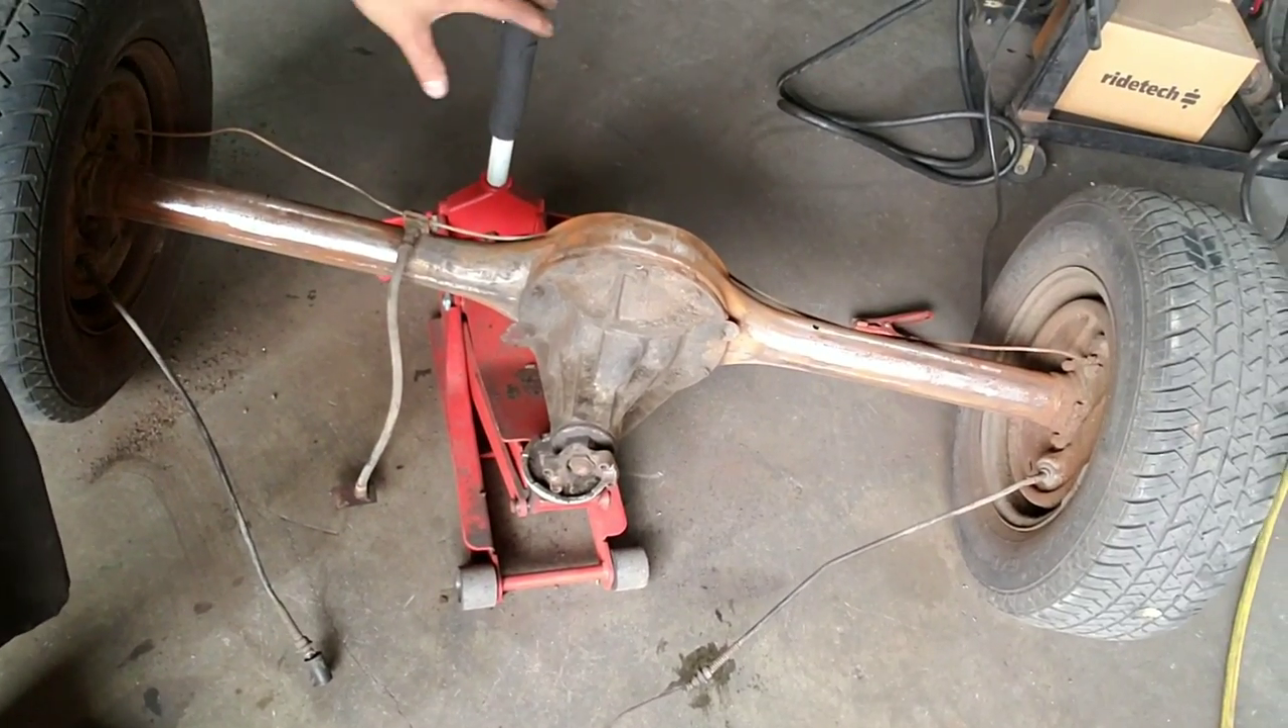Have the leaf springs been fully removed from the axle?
Yes.